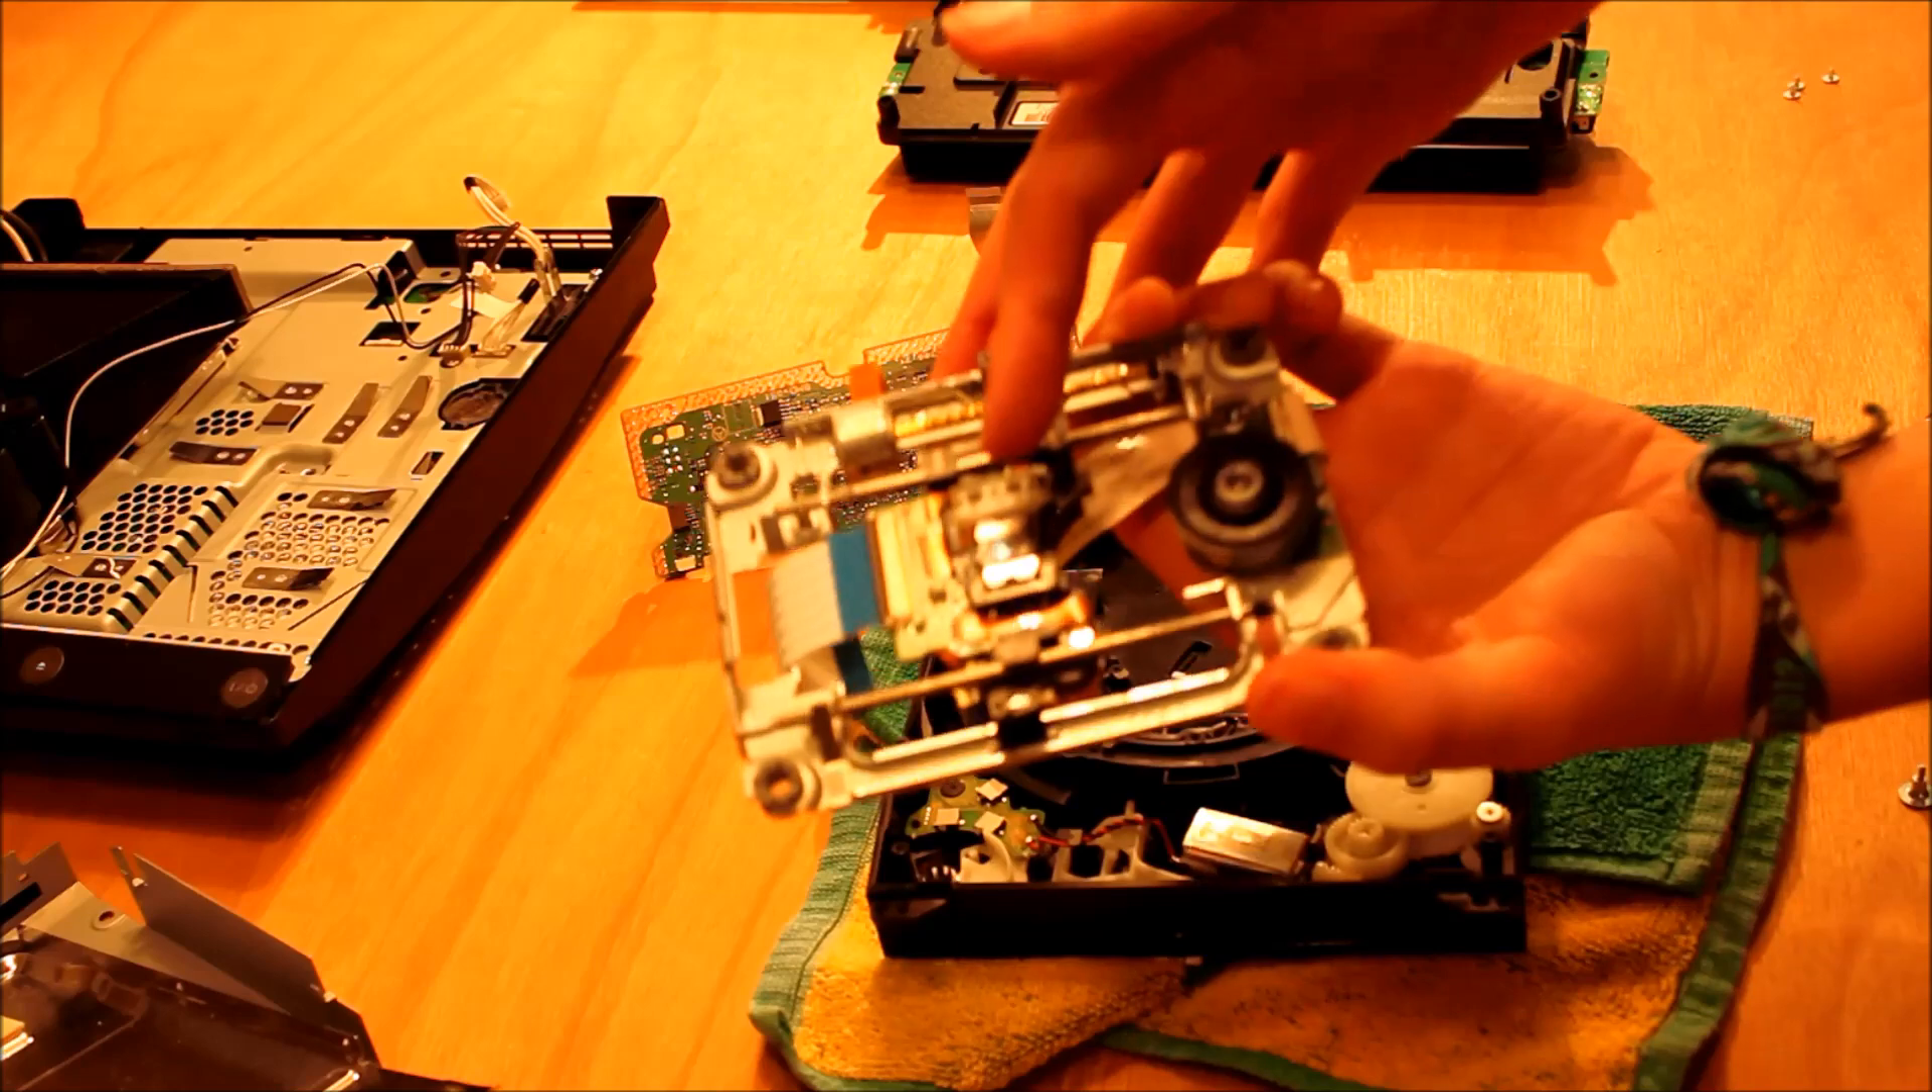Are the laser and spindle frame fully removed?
Yes.